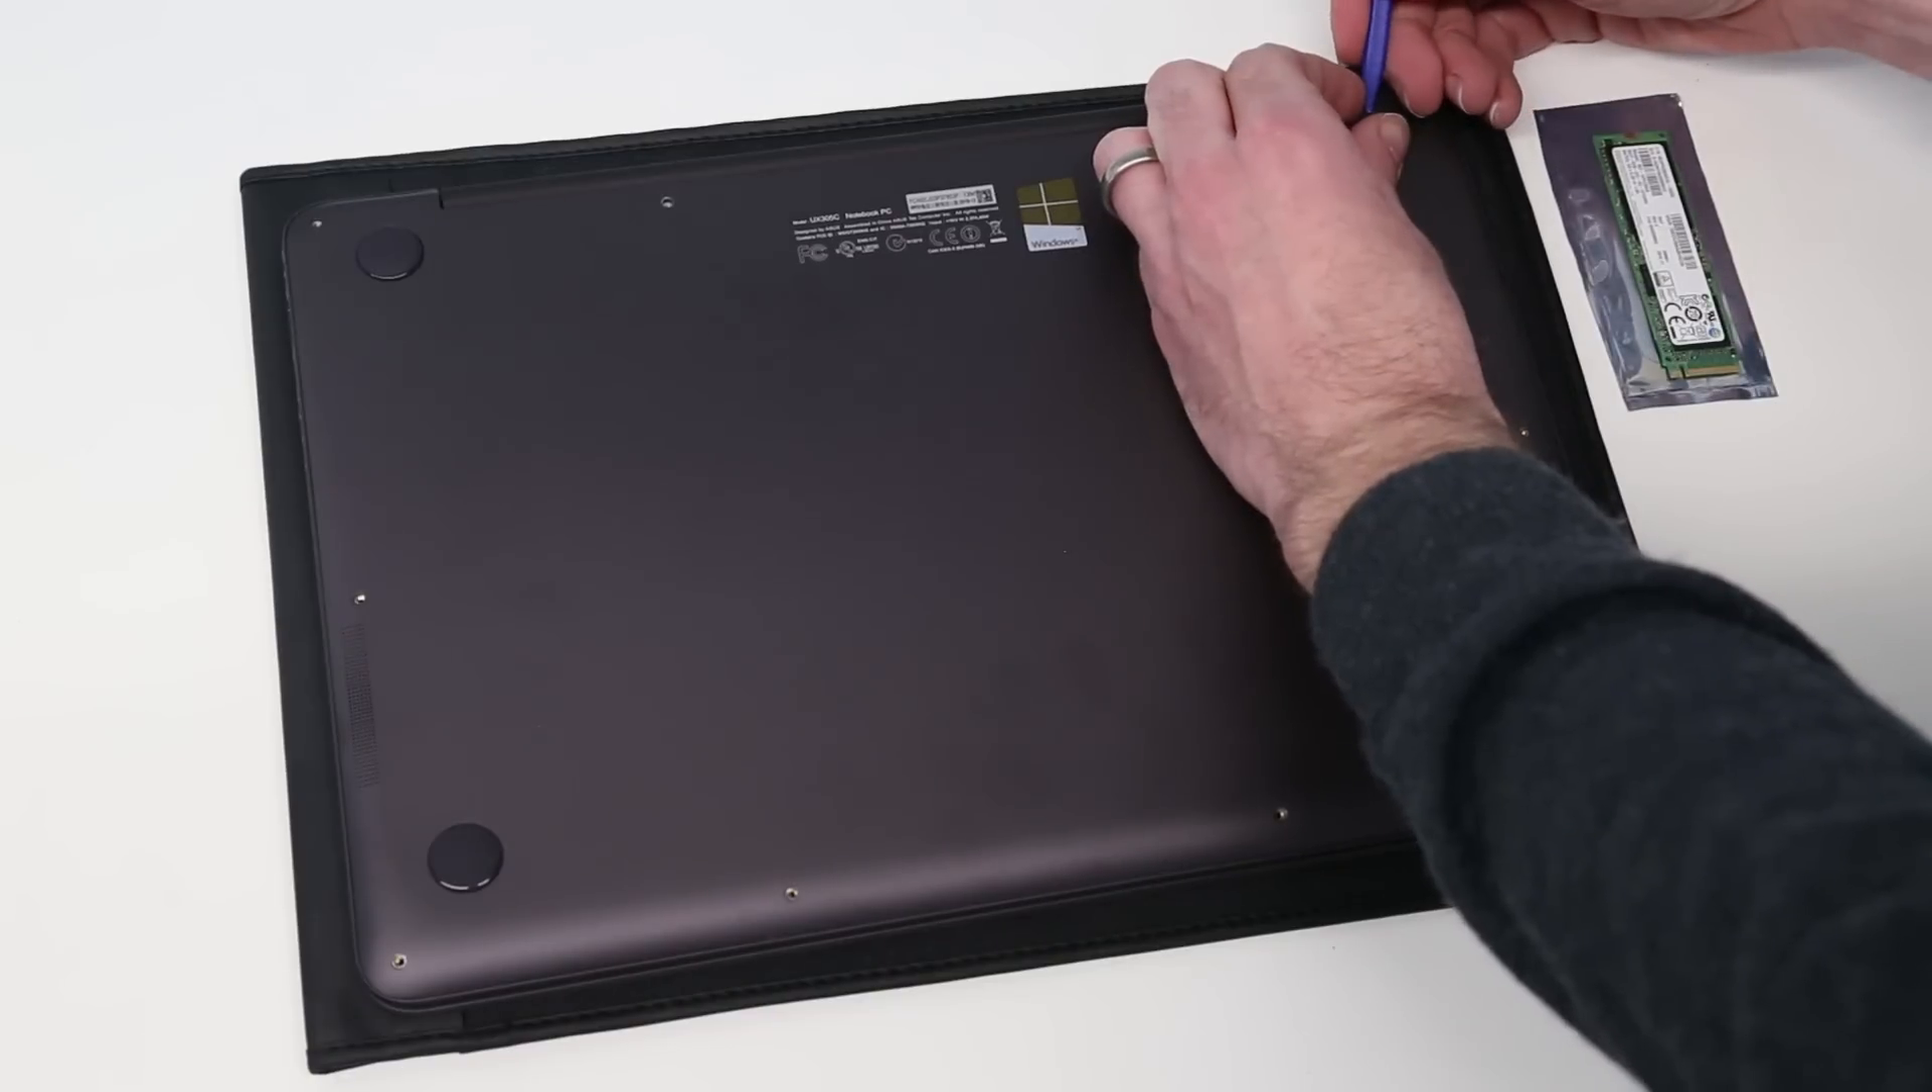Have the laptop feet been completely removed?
No.